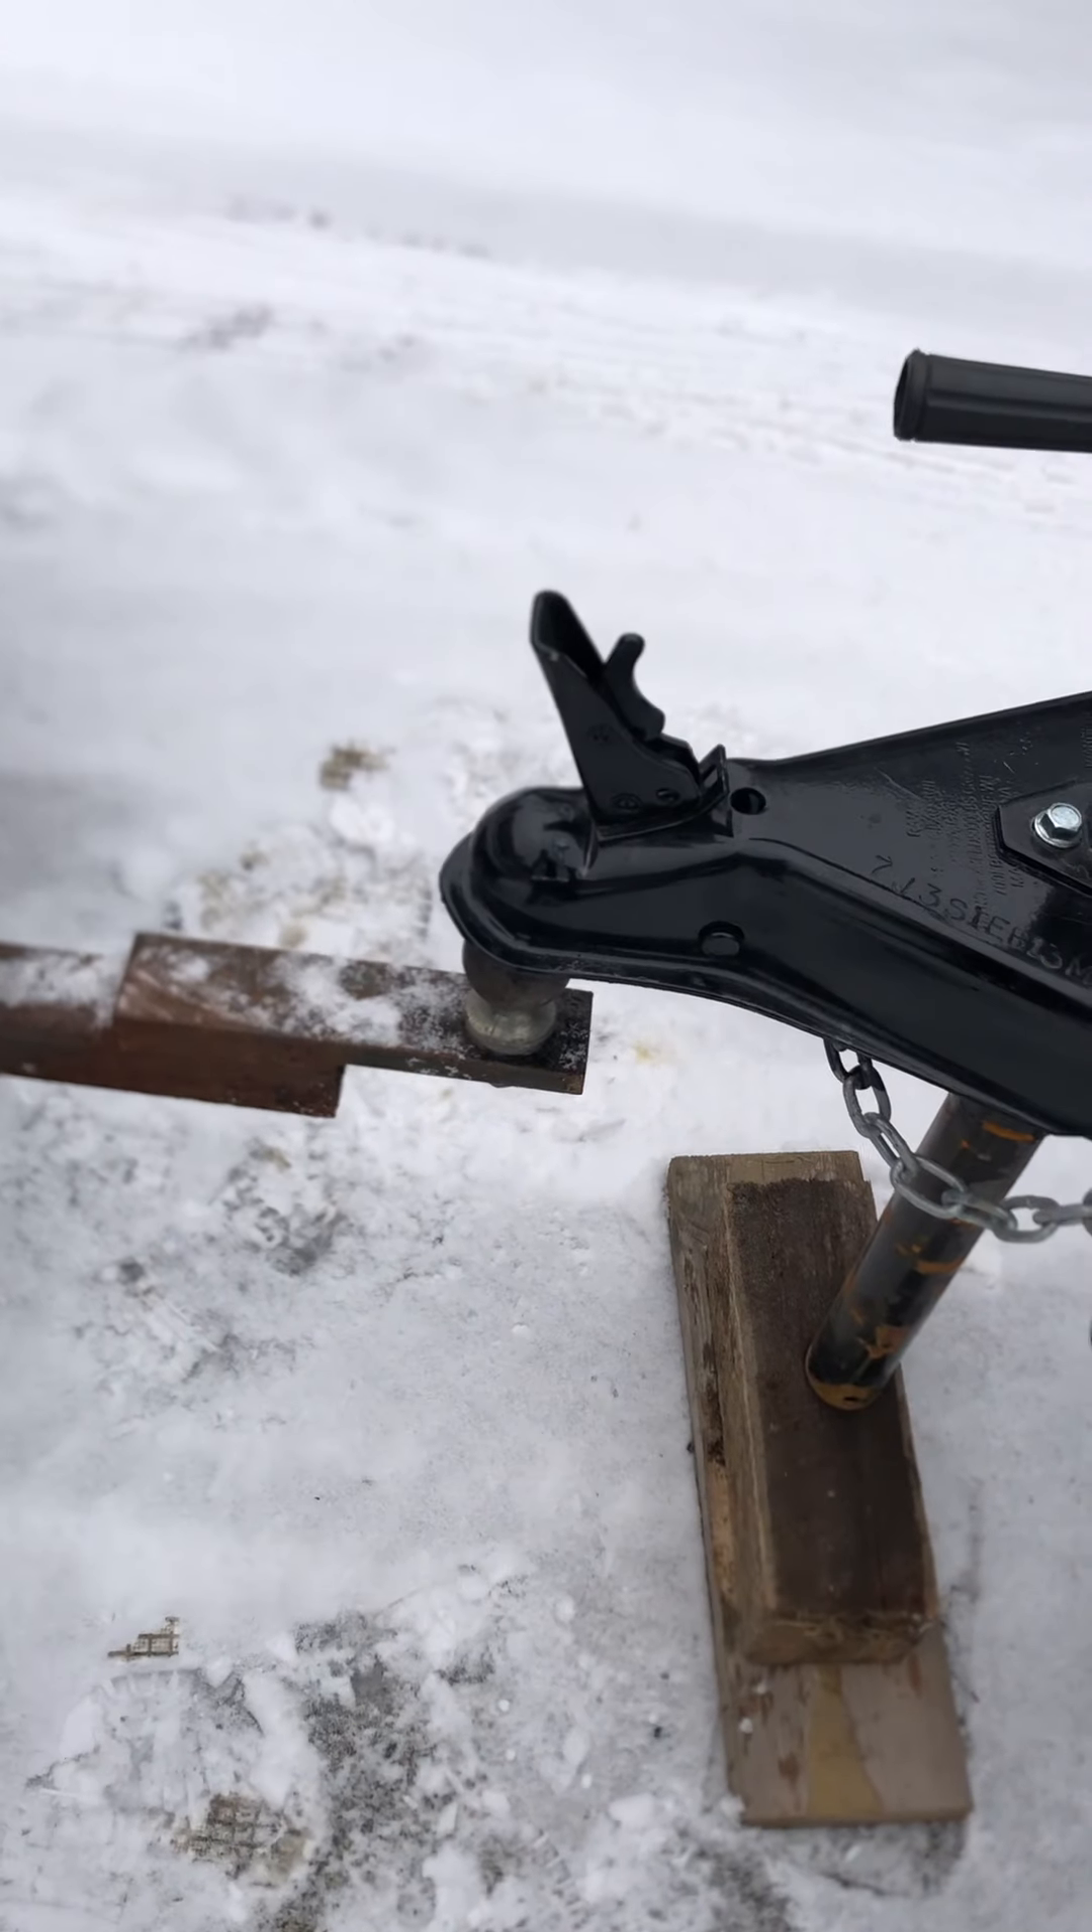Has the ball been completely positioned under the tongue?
Yes.